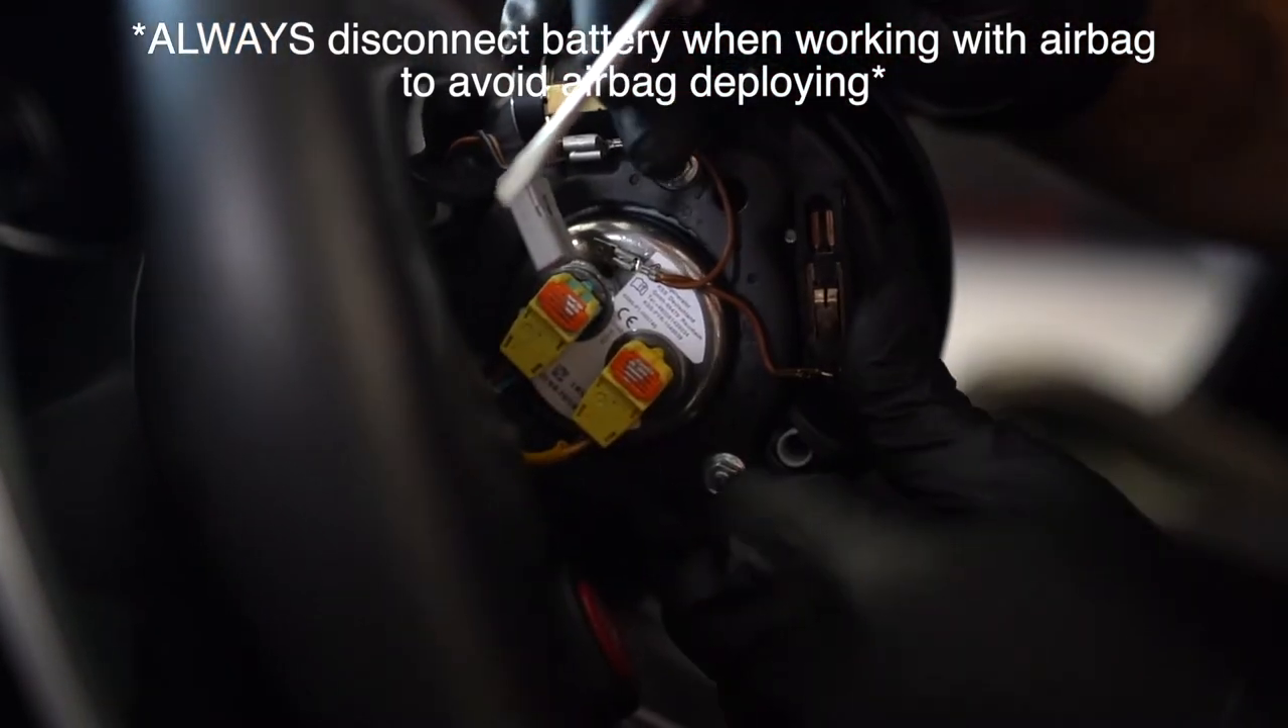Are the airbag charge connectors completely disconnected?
No.